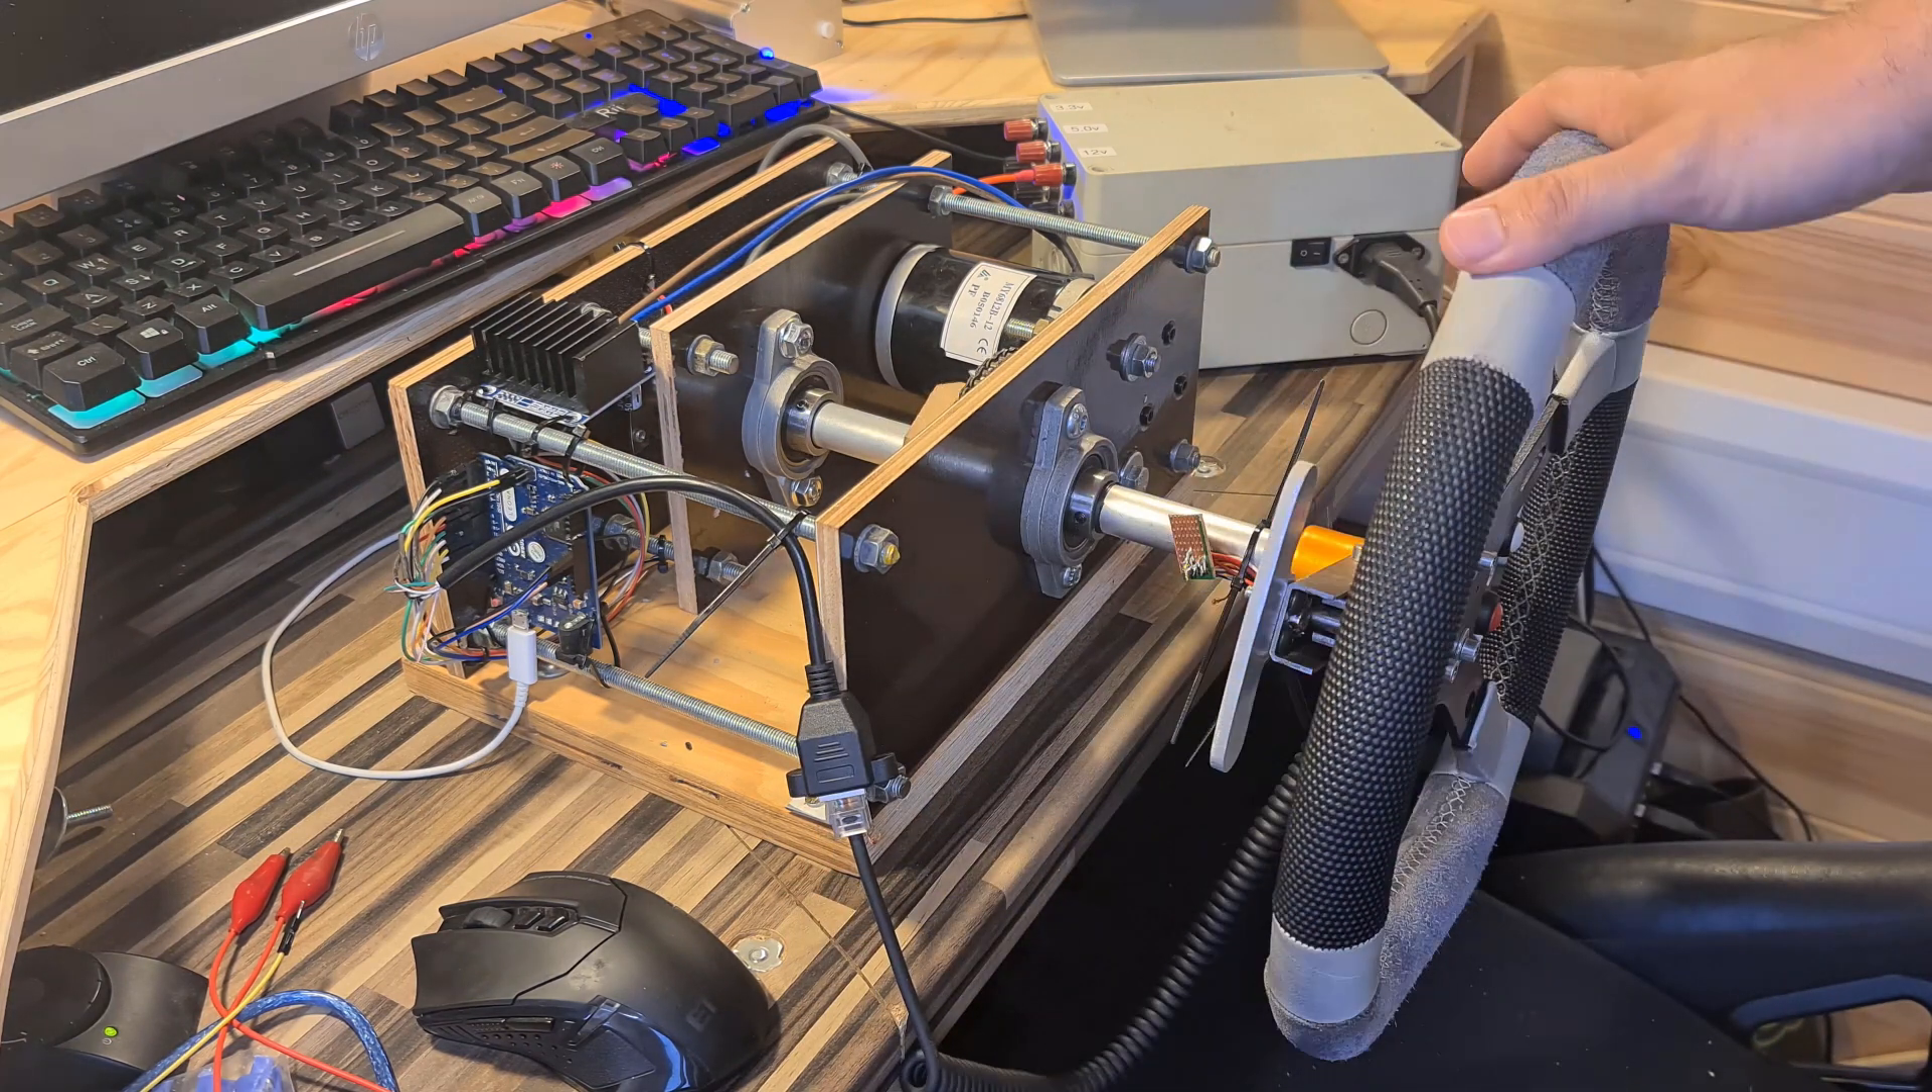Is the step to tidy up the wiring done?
No.